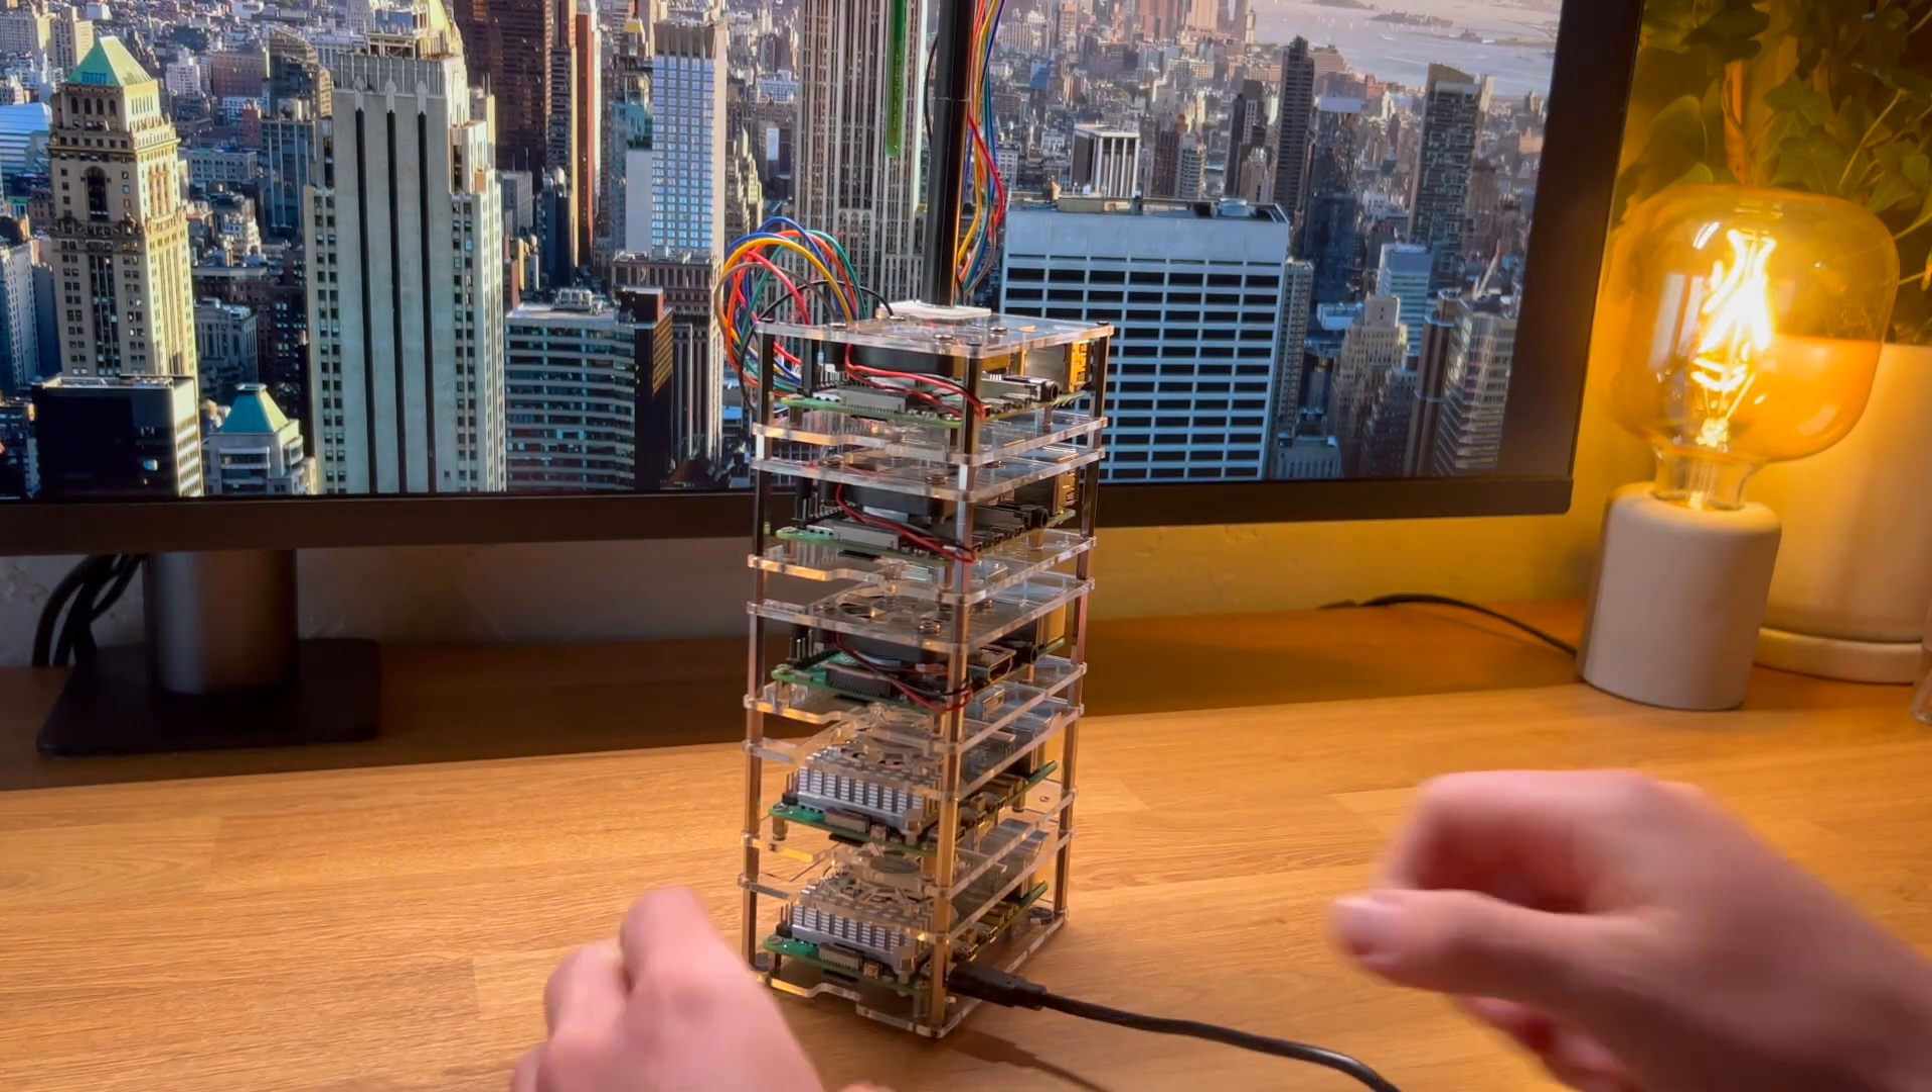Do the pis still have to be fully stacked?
No.